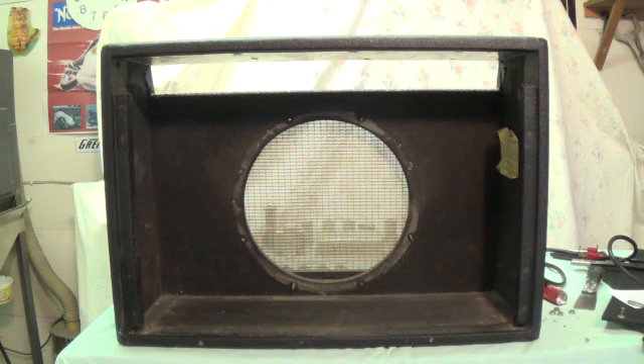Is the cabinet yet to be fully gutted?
No.